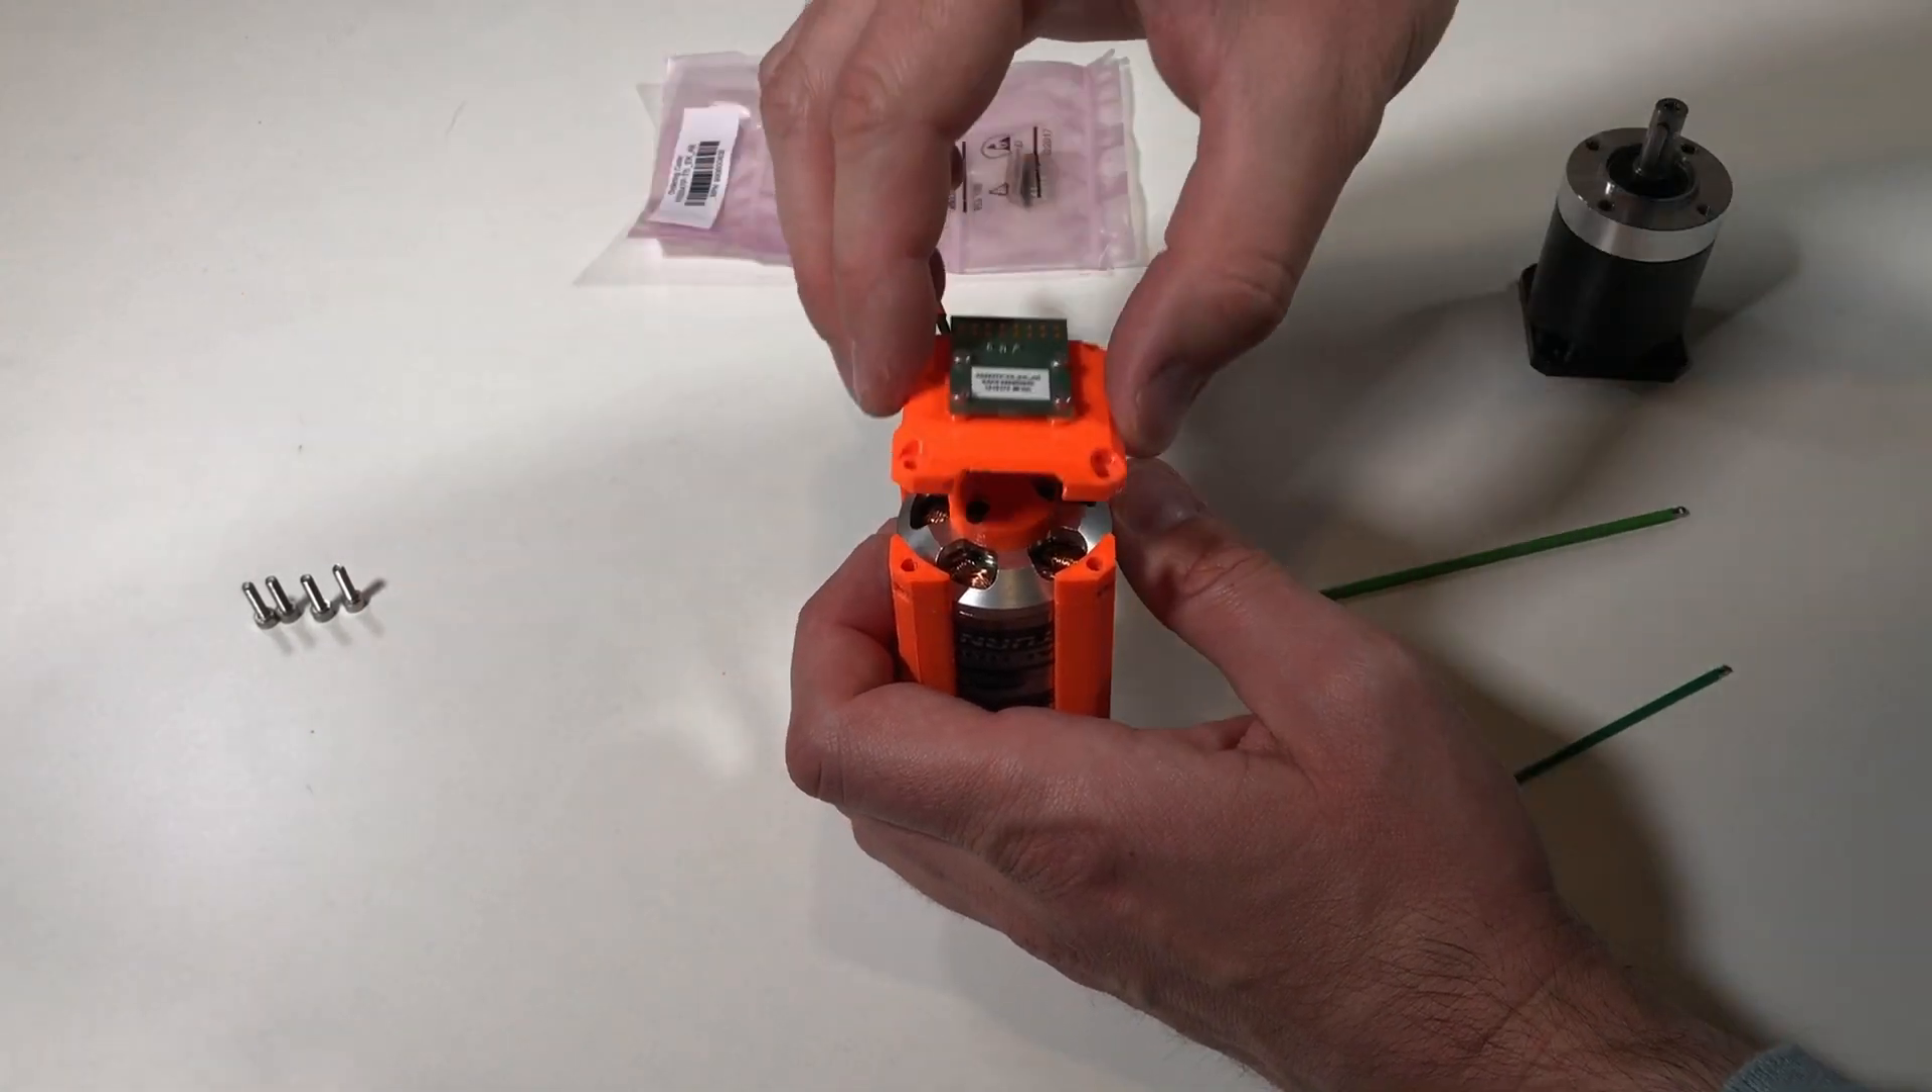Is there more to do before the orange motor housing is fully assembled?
Yes.